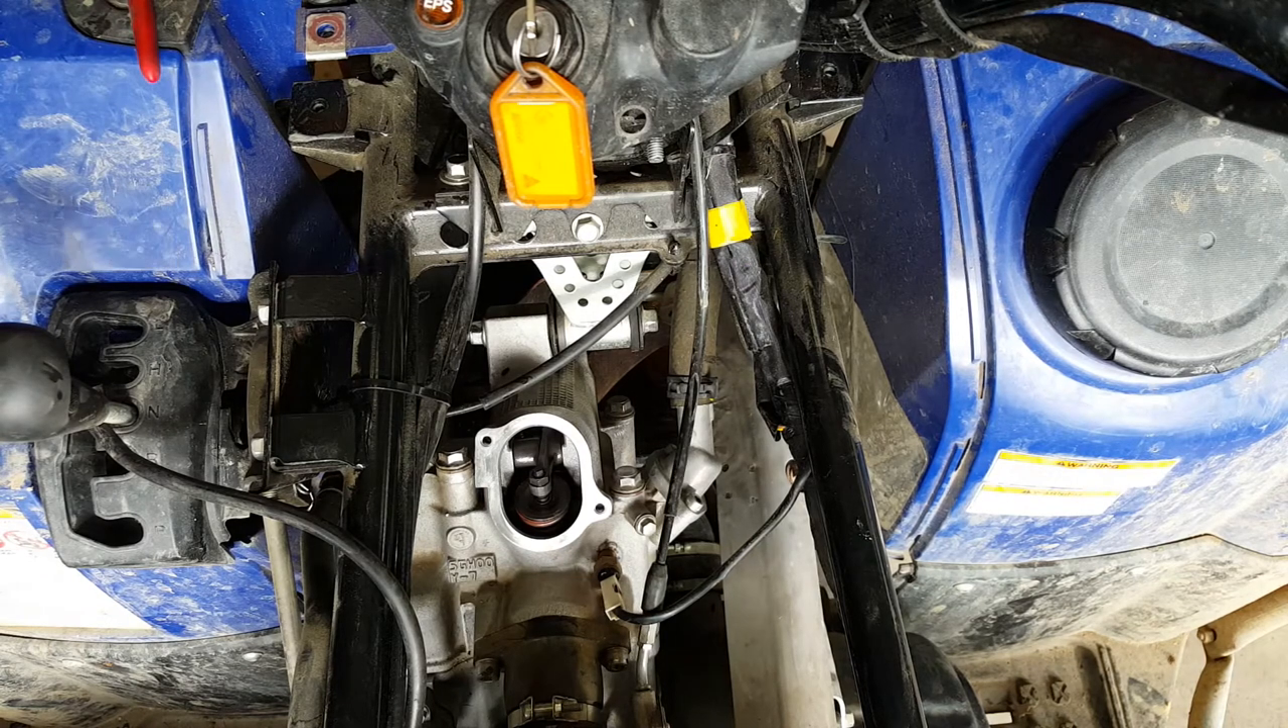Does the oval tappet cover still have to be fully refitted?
Yes.